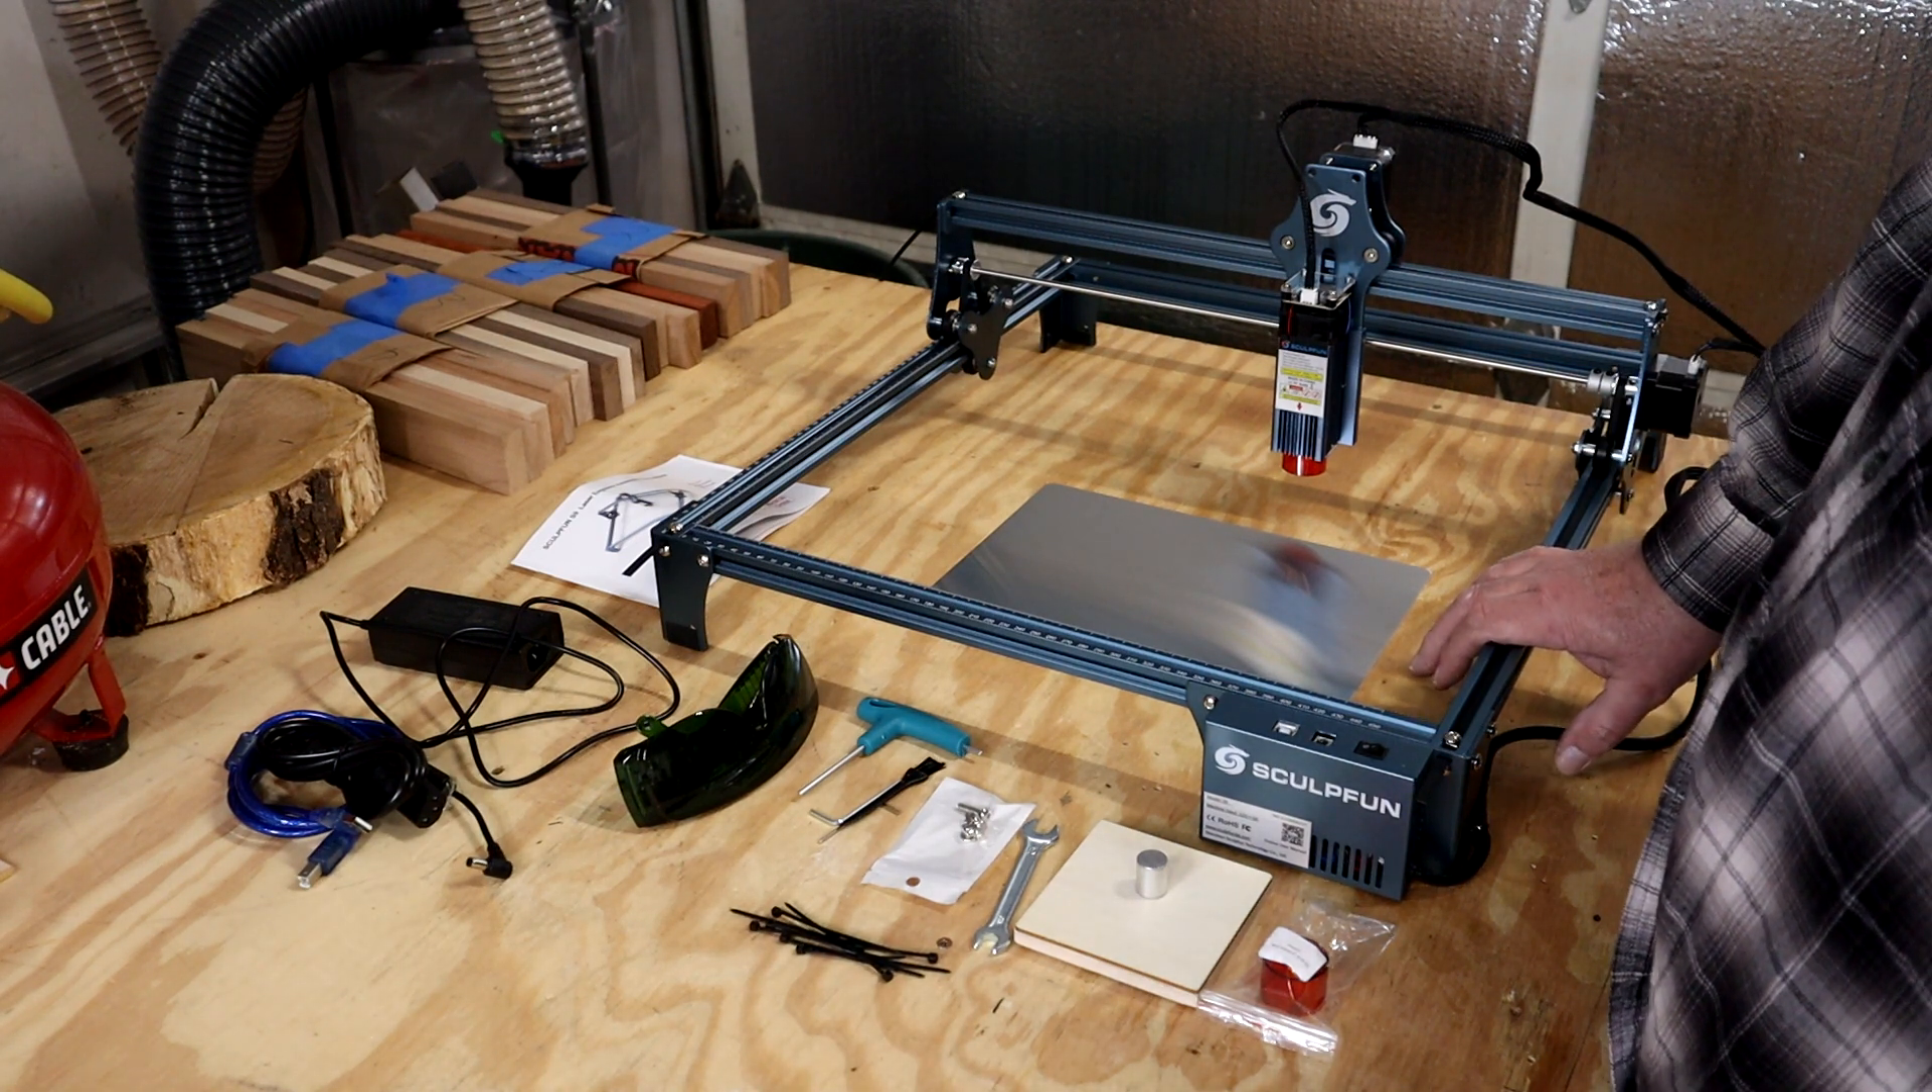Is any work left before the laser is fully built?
No.